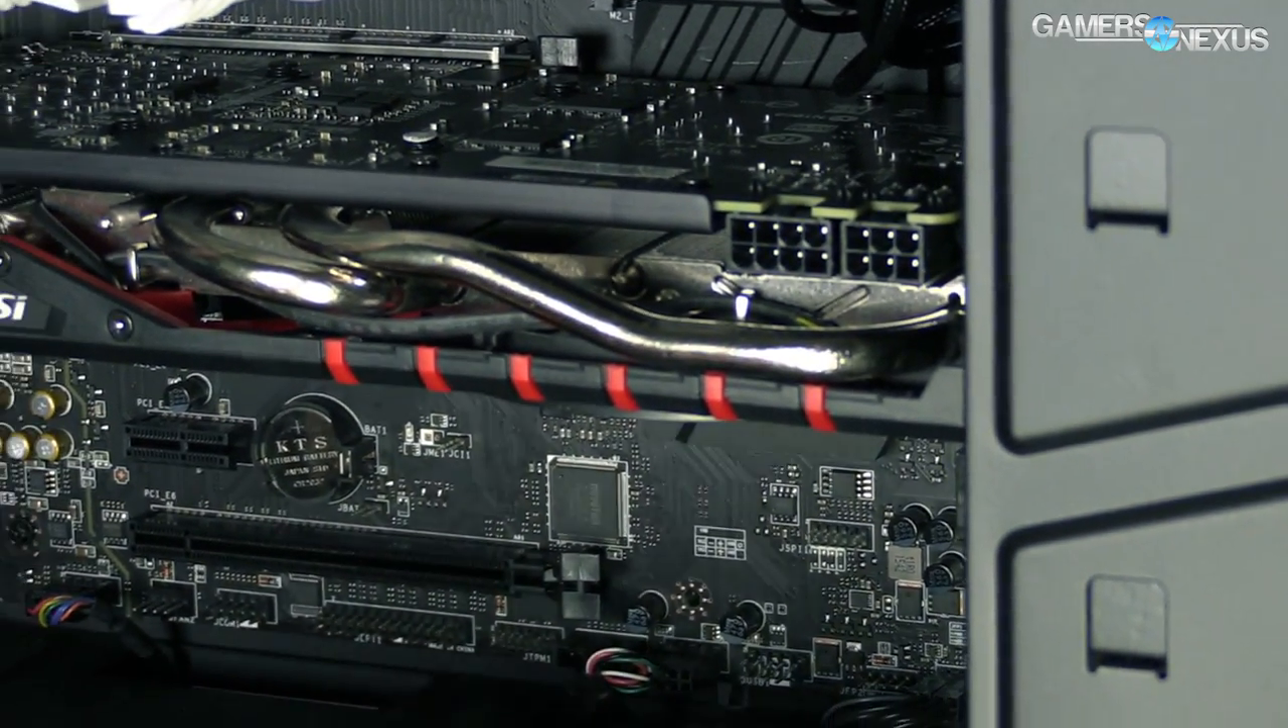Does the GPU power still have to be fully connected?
Yes.